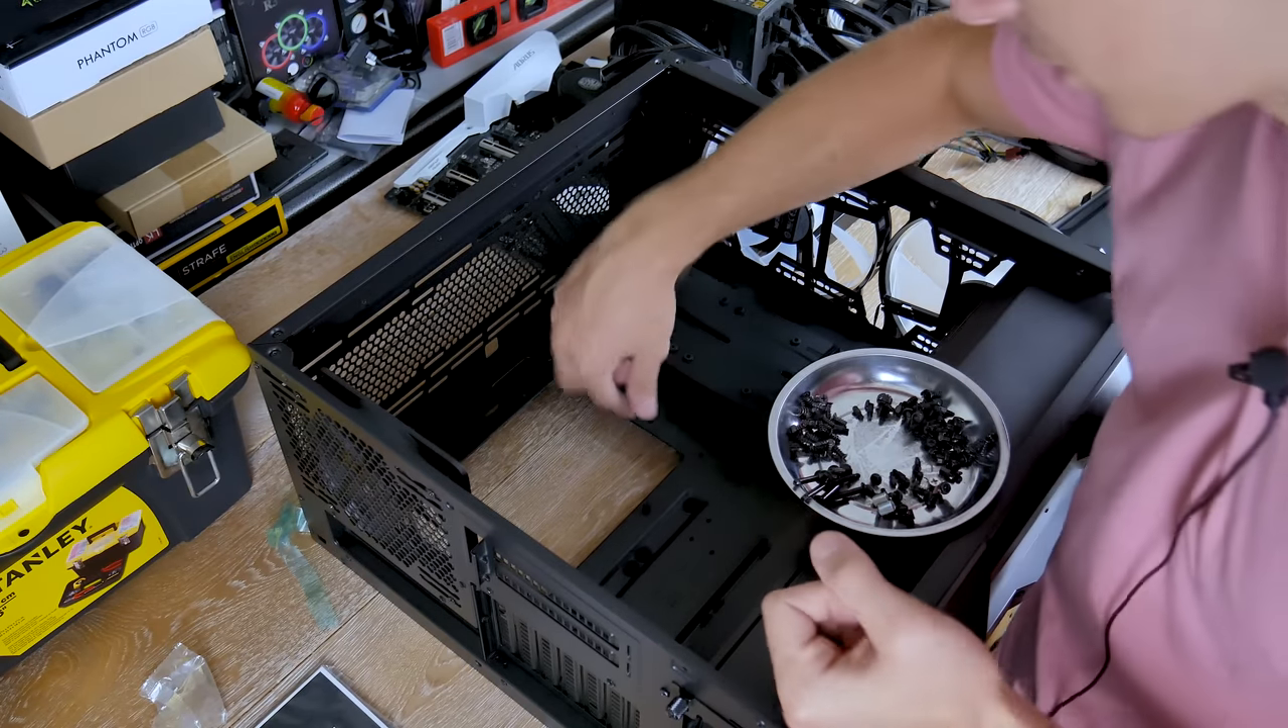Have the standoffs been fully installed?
No.